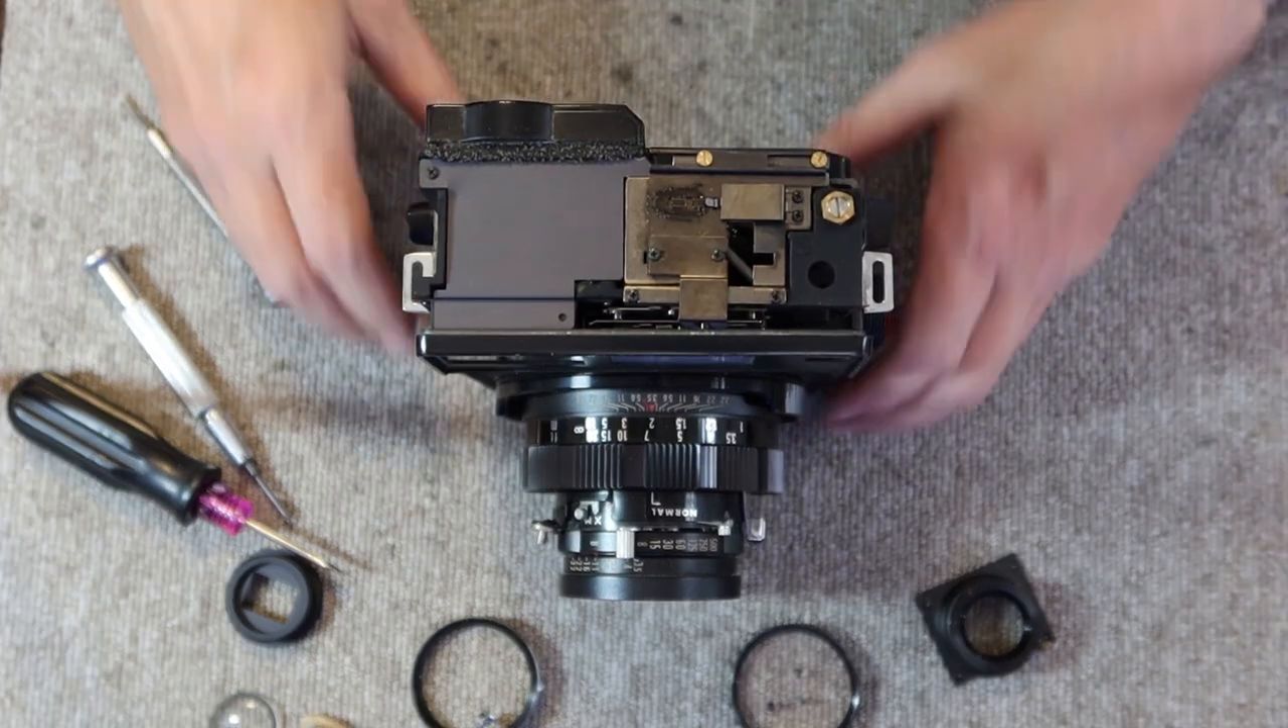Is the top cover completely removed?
Yes.